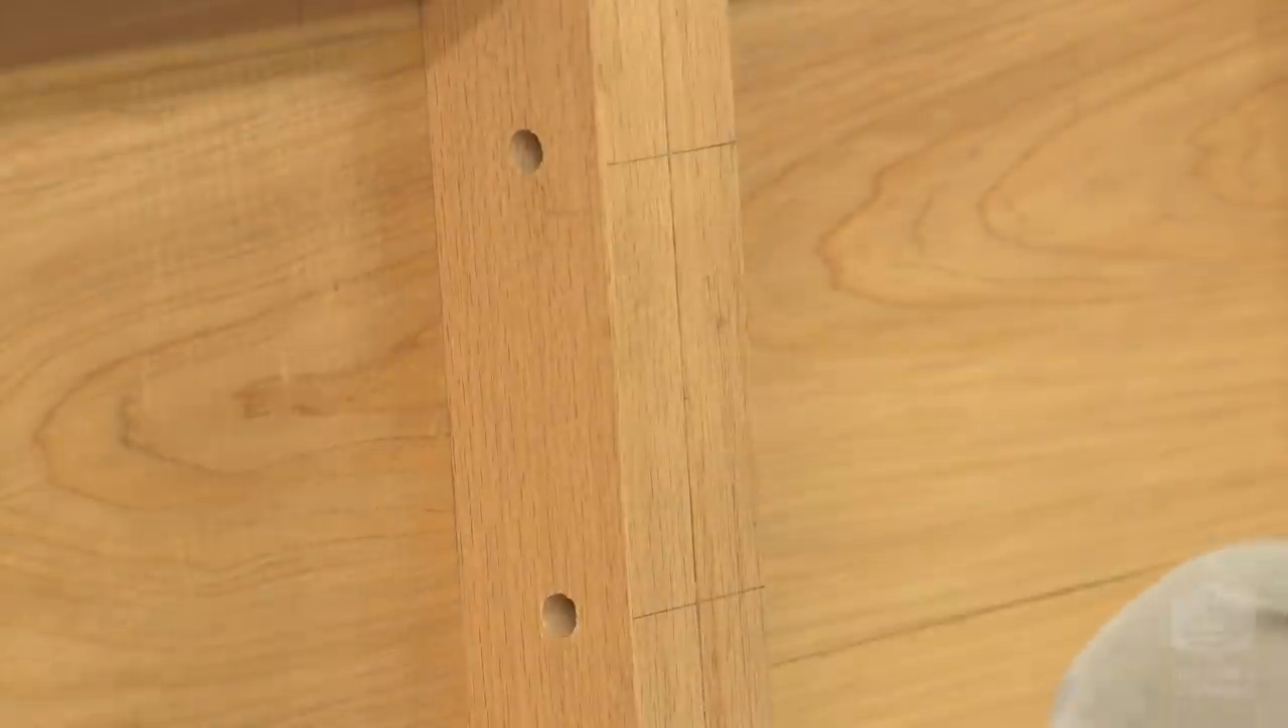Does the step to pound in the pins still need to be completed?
Yes.